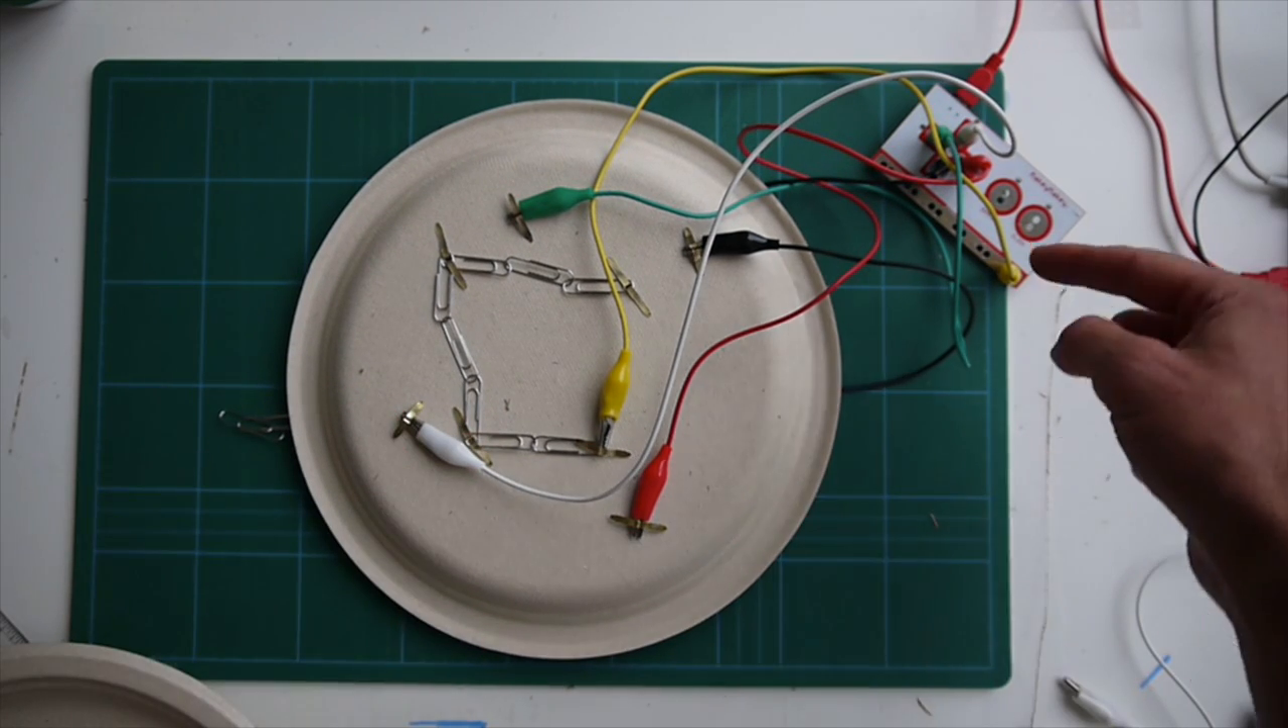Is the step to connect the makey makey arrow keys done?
Yes.